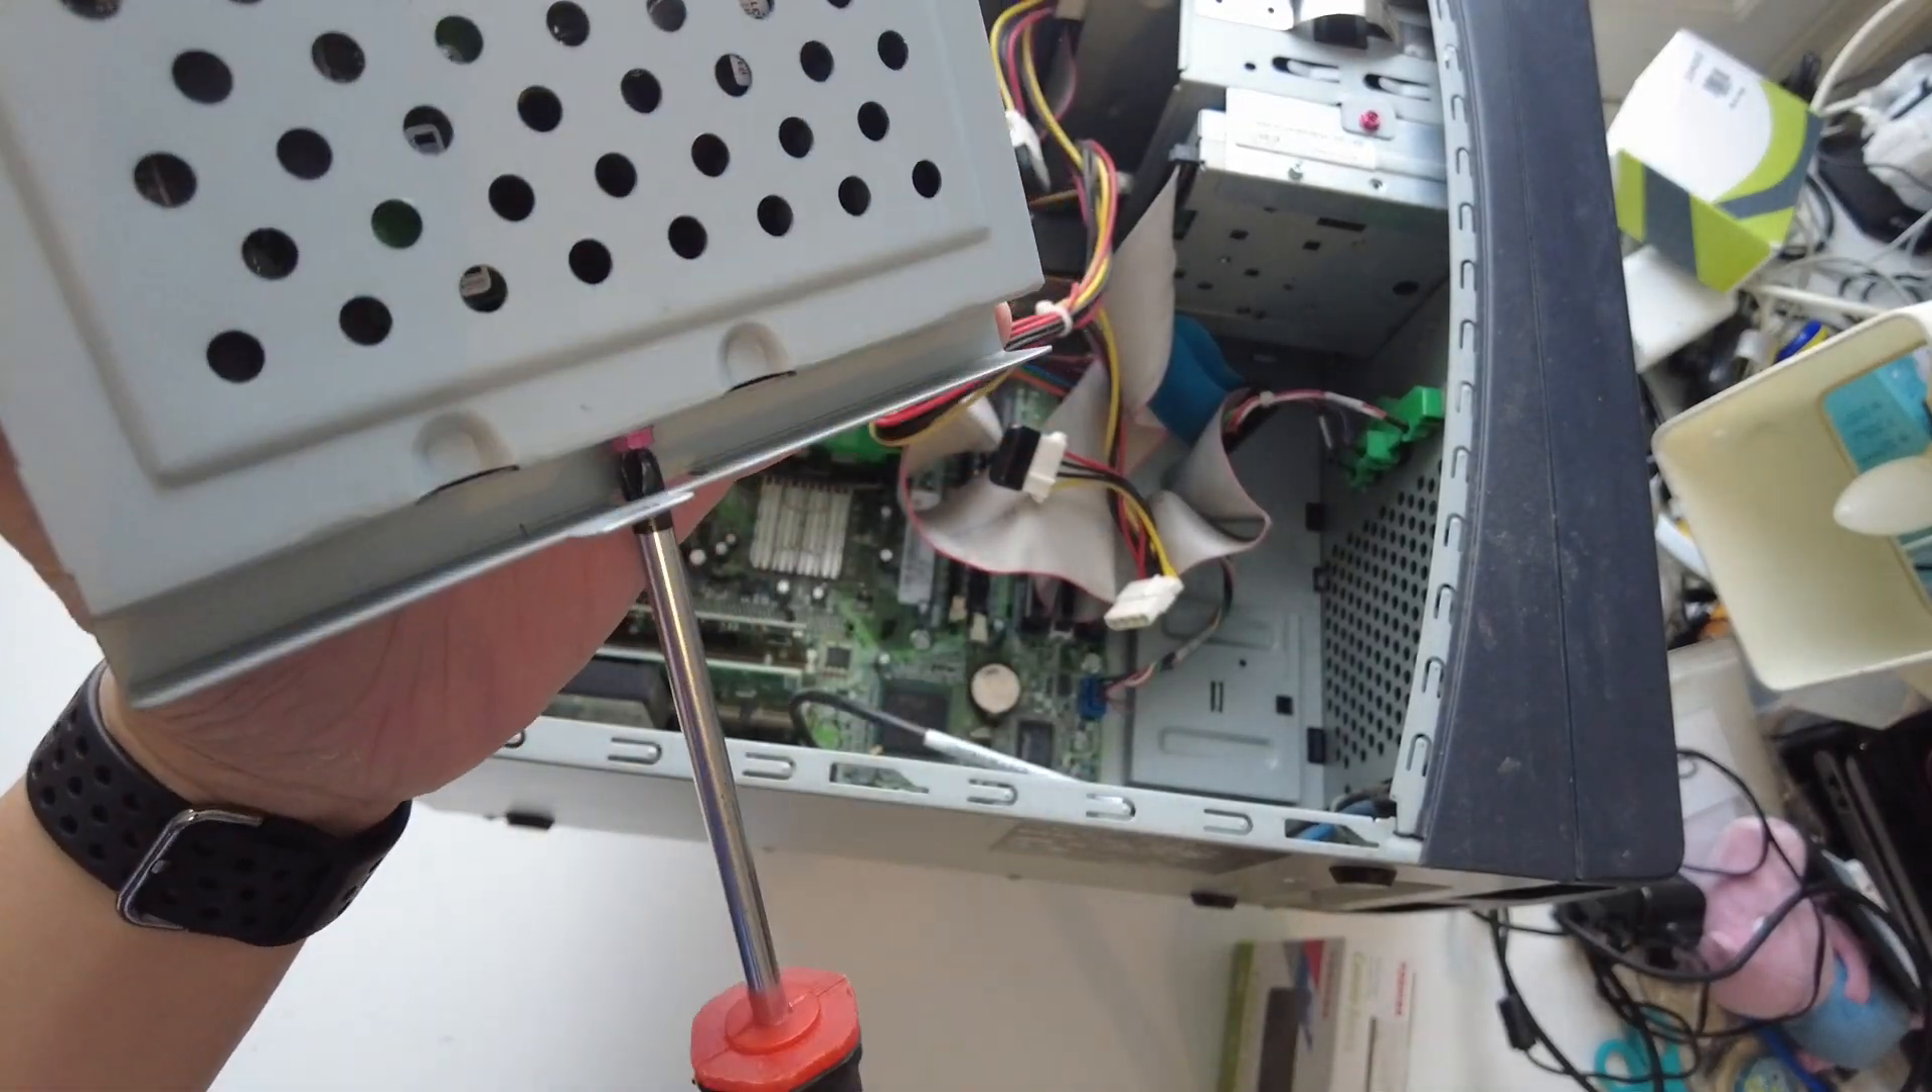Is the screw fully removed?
No.